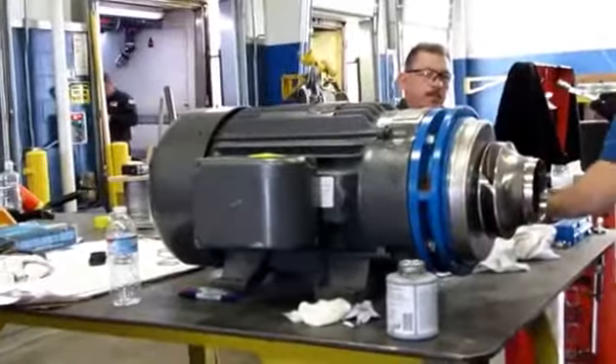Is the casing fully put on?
No.